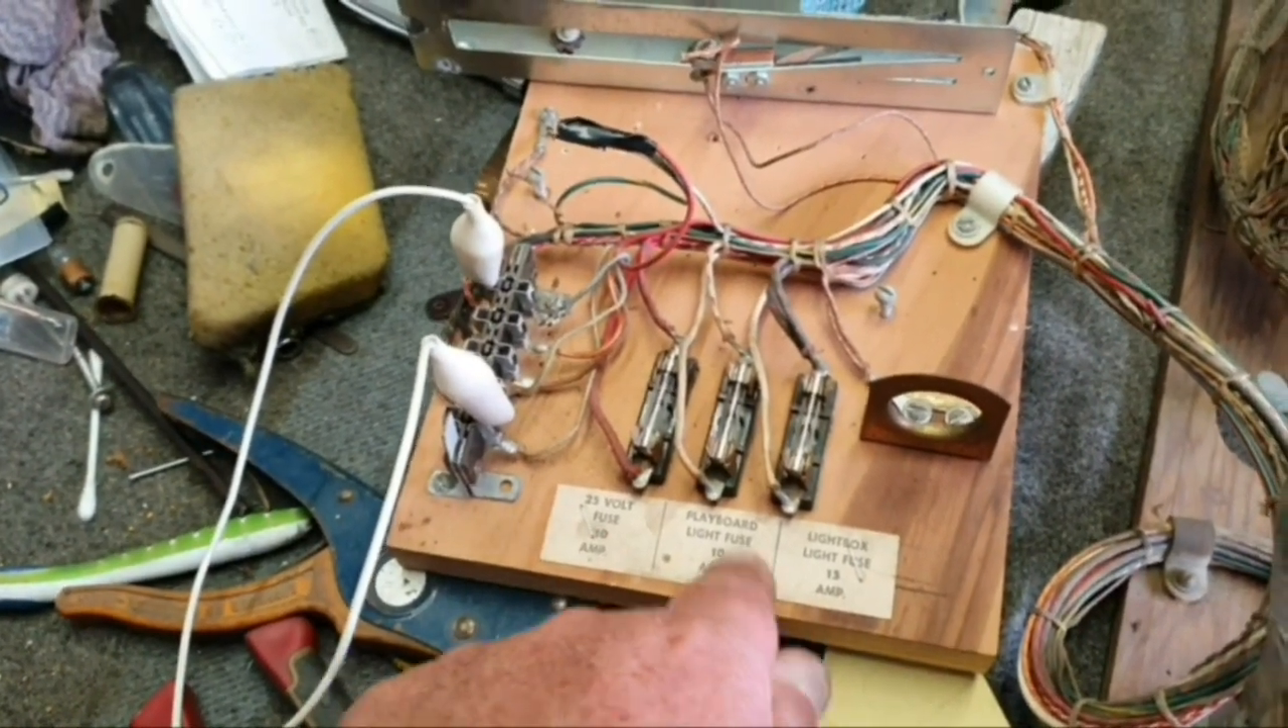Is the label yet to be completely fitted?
No.